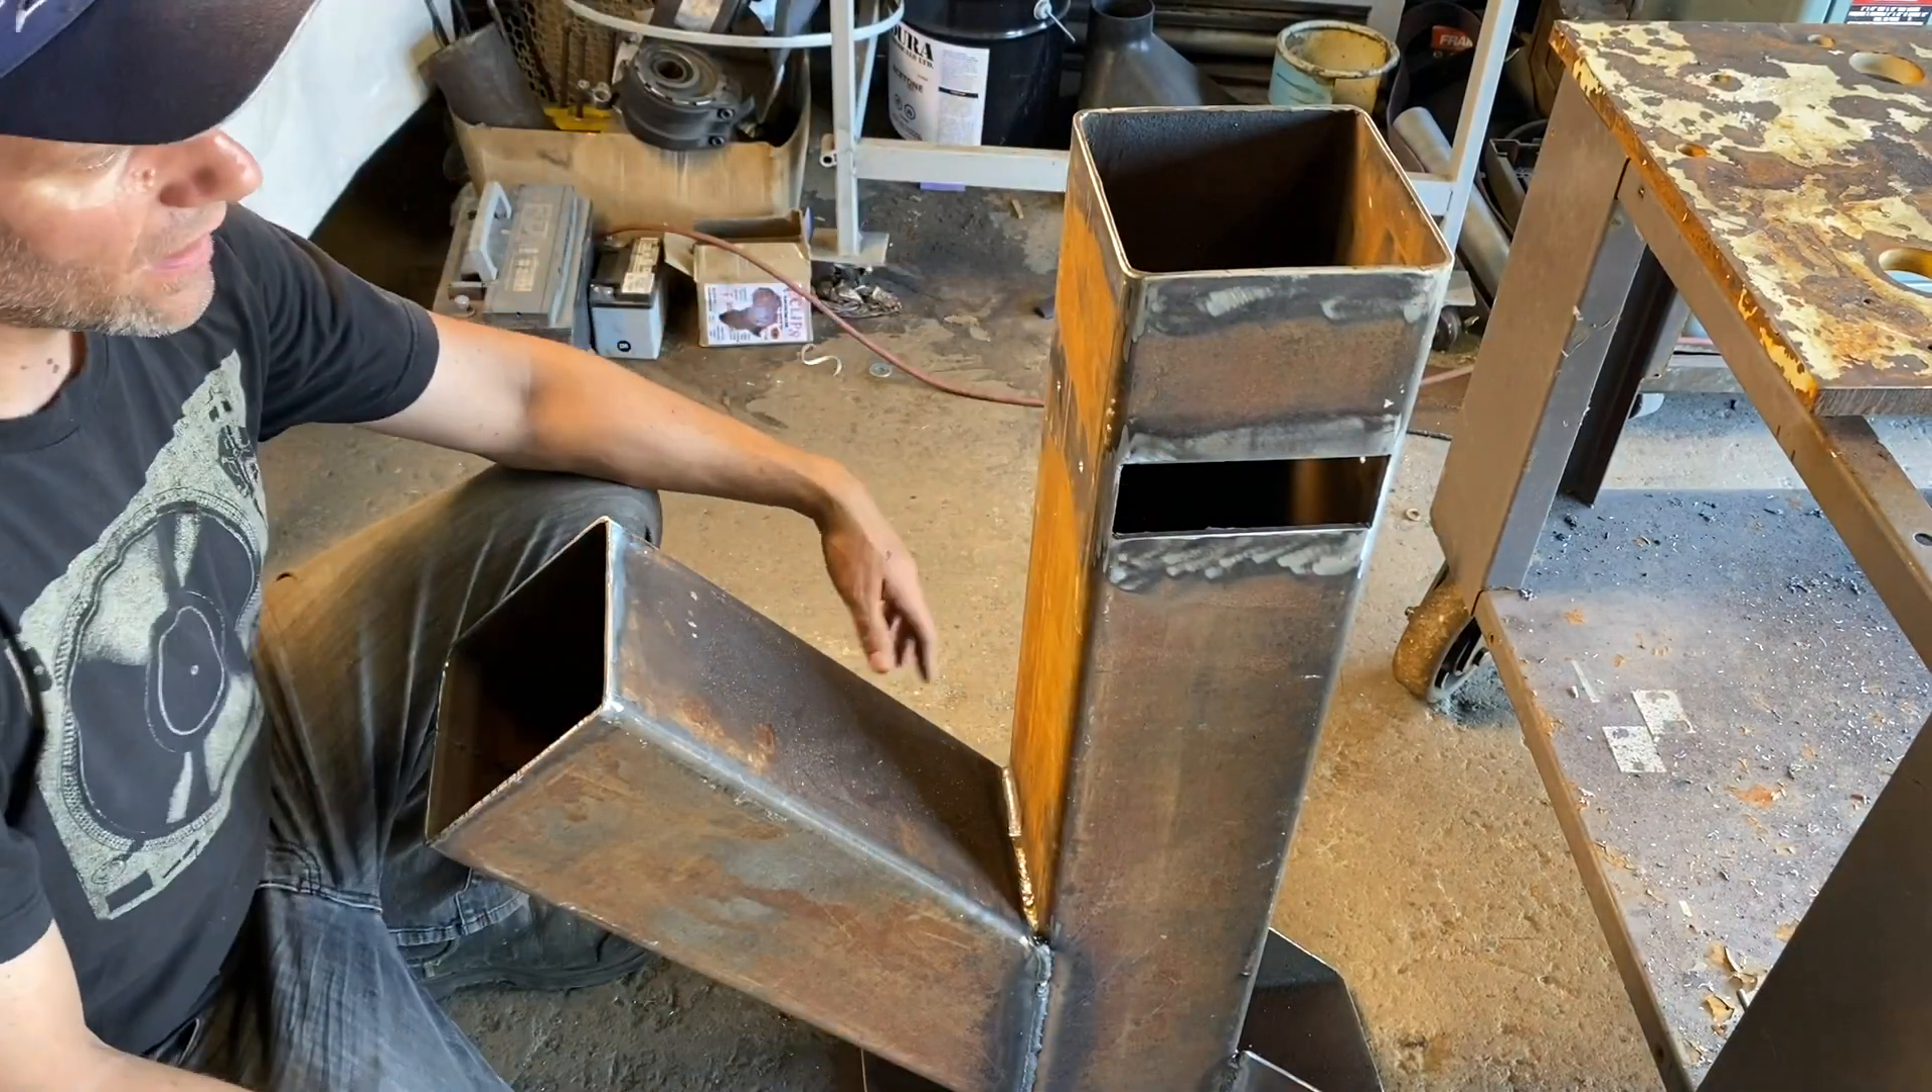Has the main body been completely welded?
Yes.